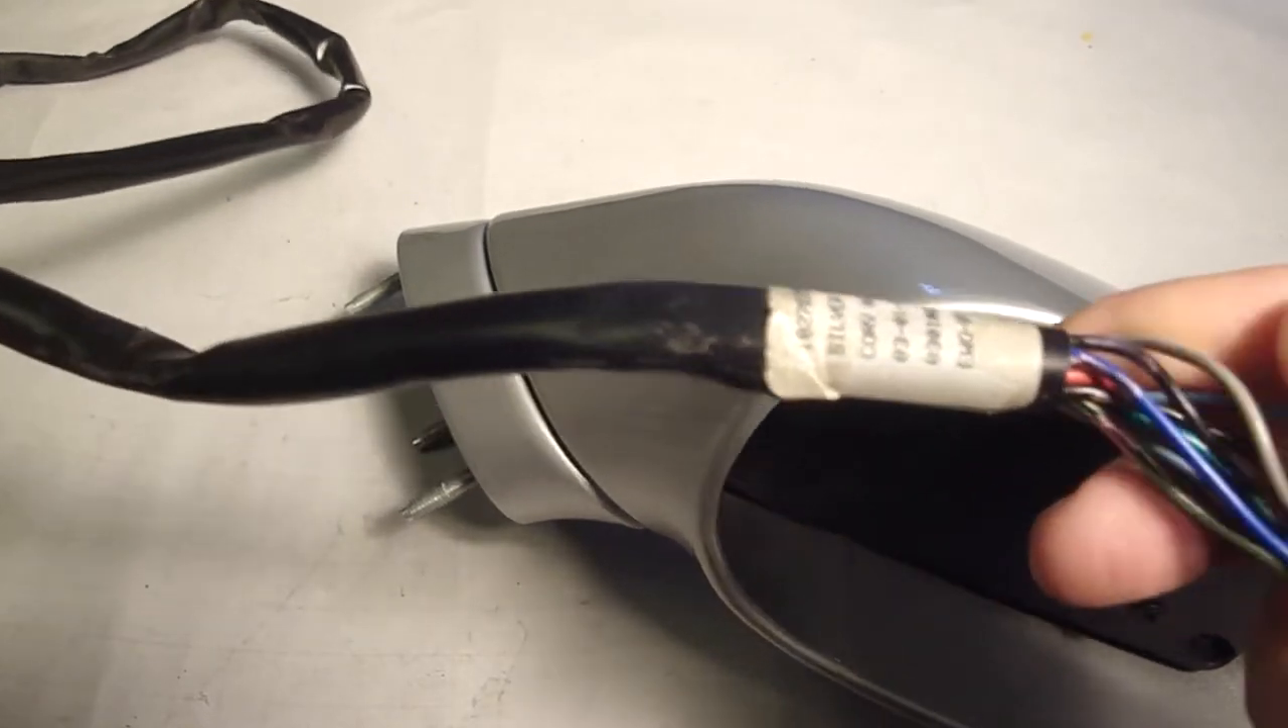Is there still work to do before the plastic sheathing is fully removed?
Yes.